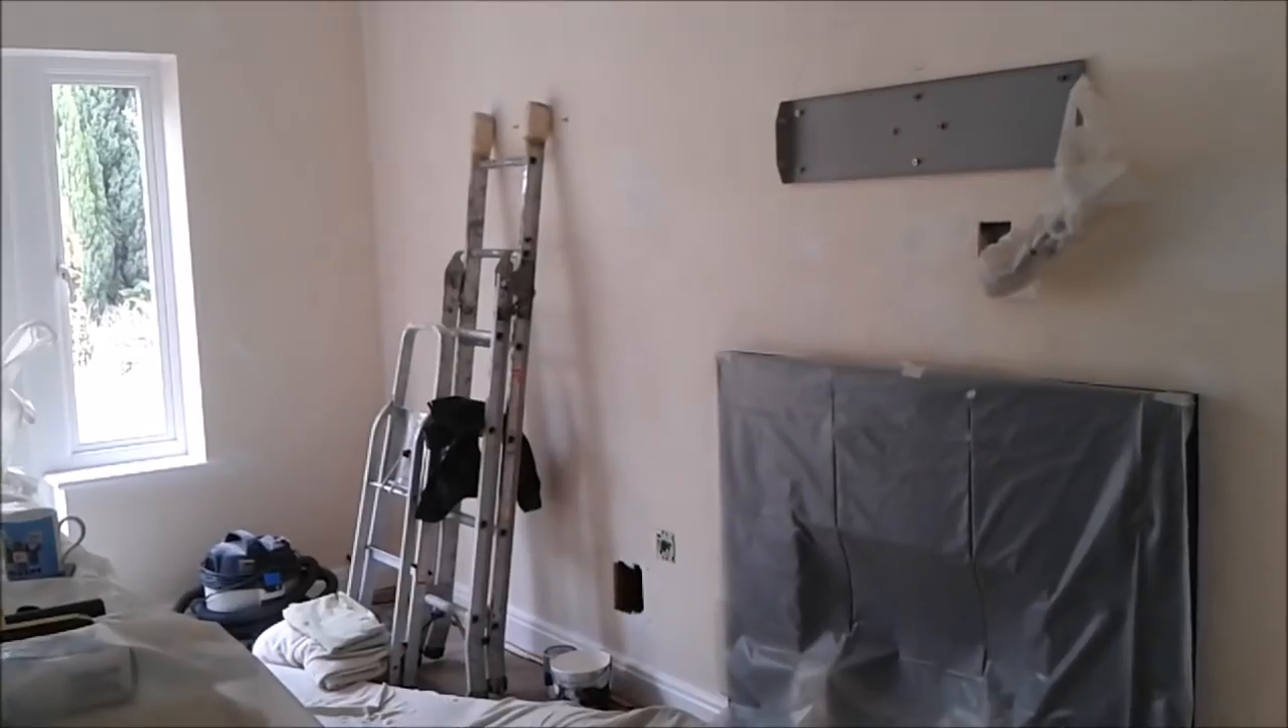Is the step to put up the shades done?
No.